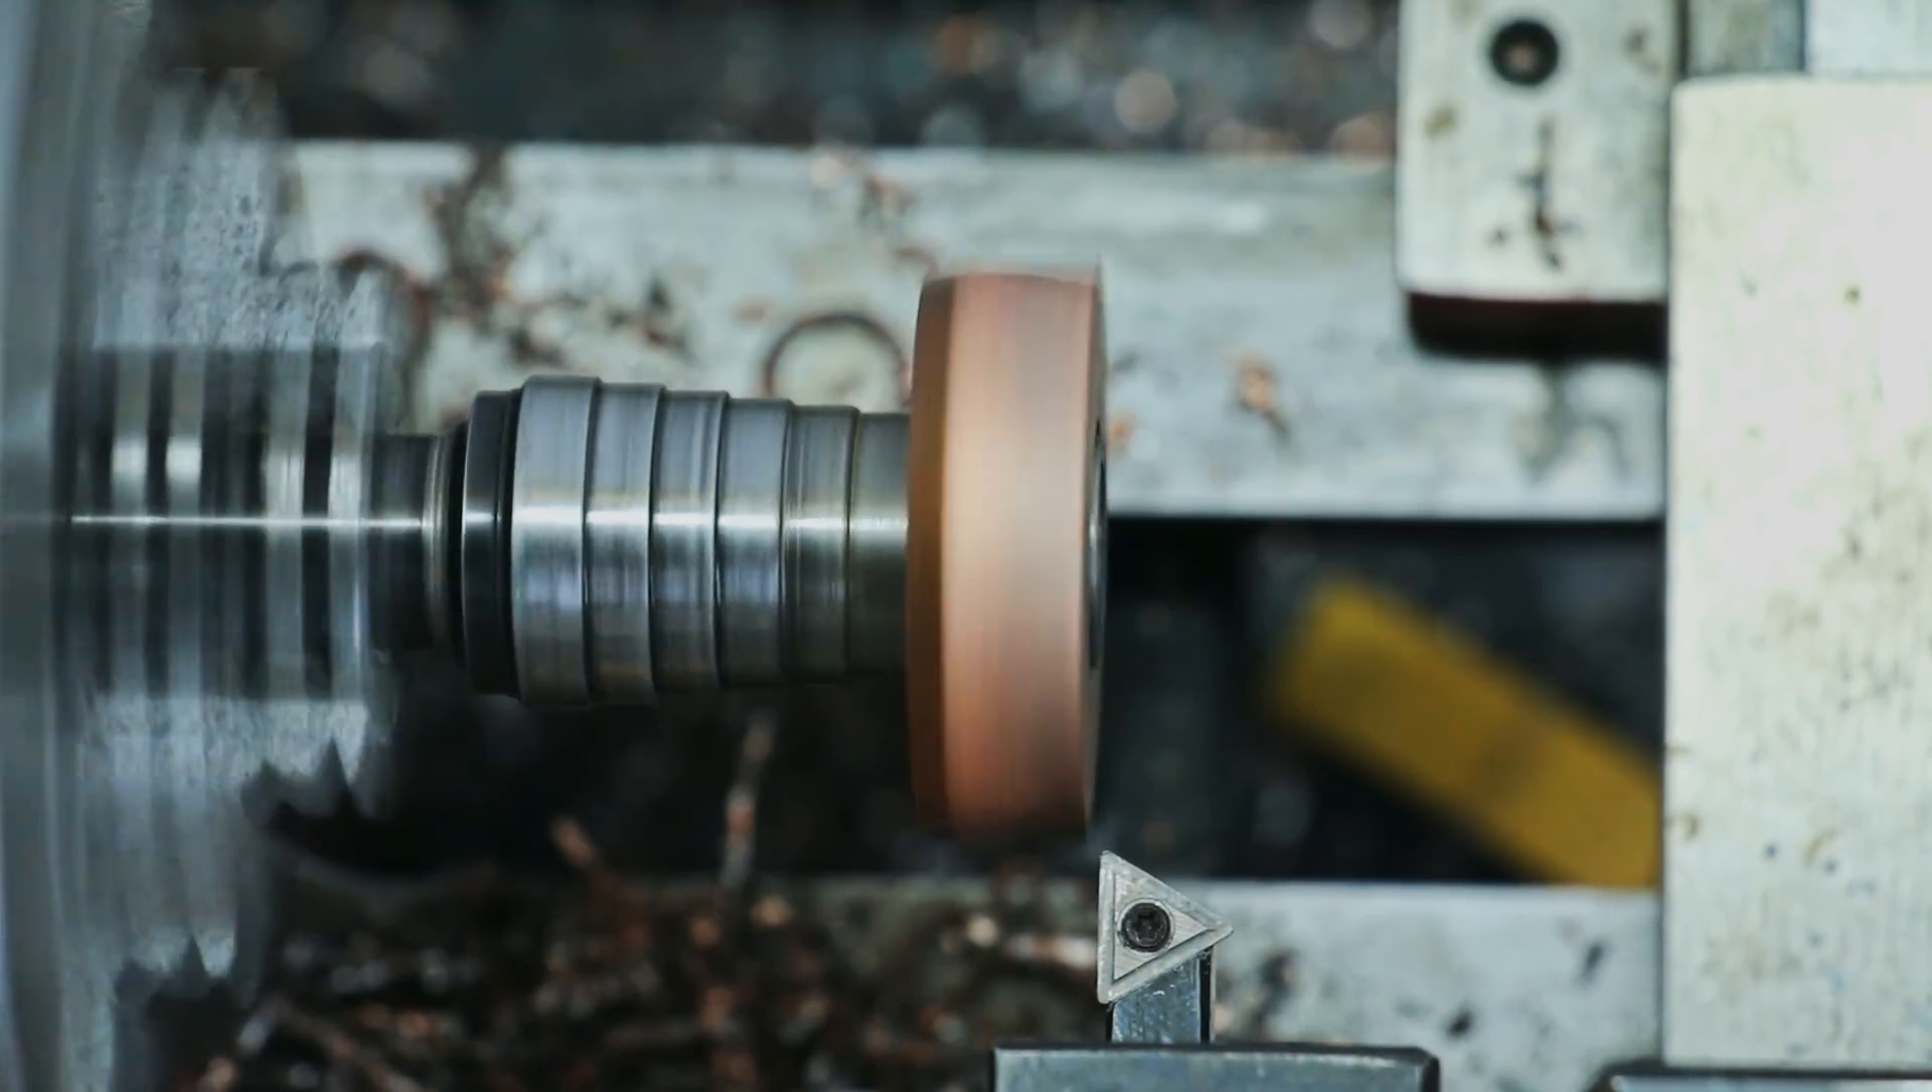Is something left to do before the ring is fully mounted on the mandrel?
No.